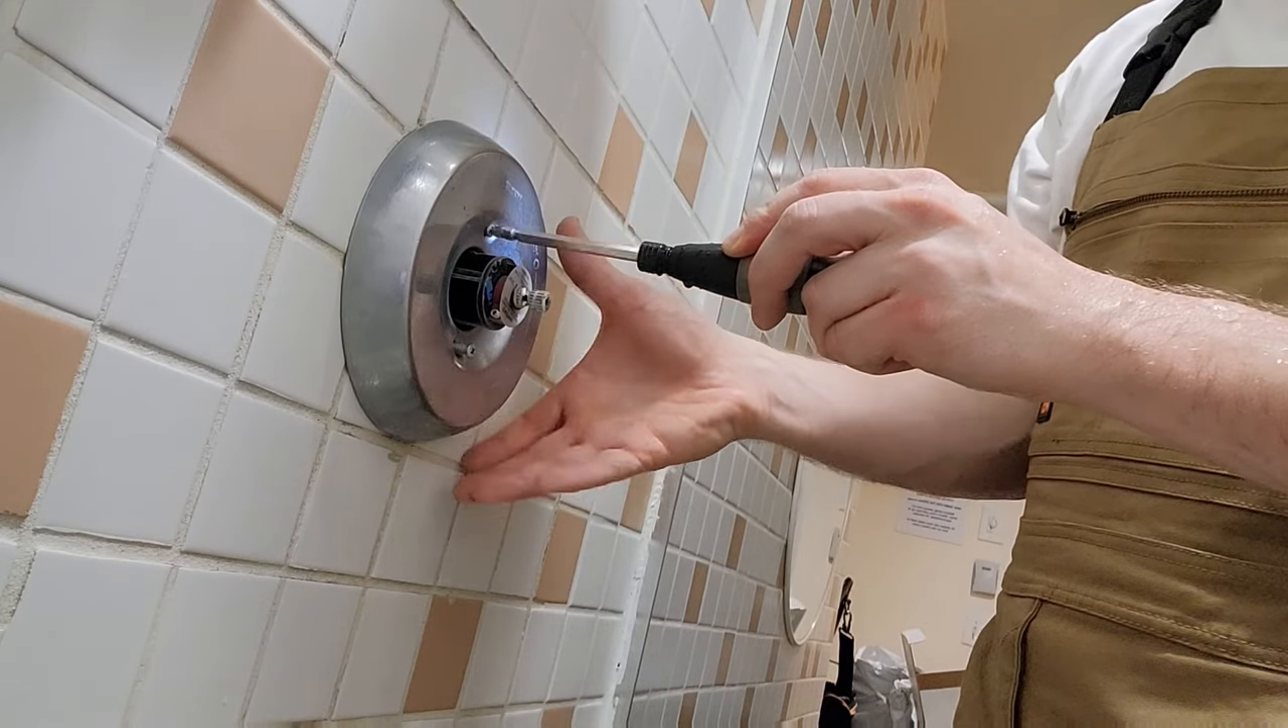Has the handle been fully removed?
Yes.